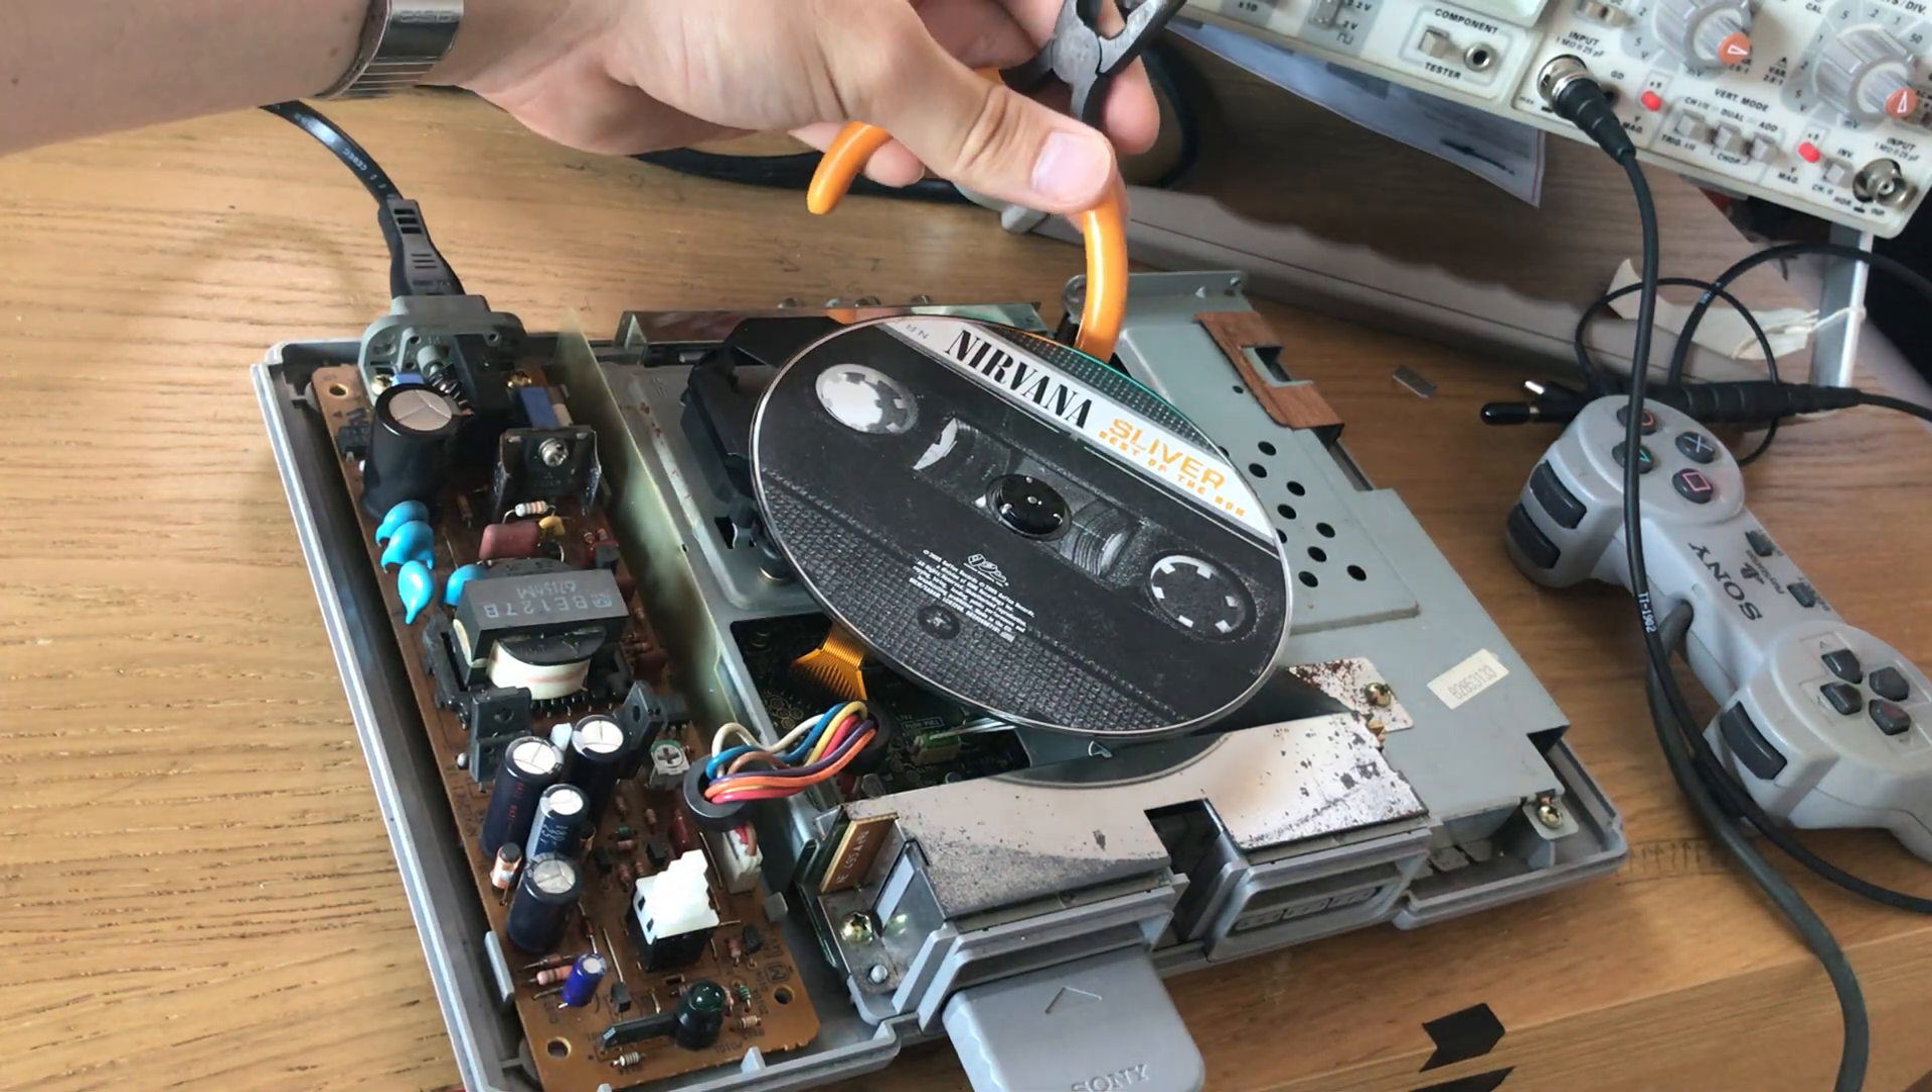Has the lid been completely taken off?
Yes.